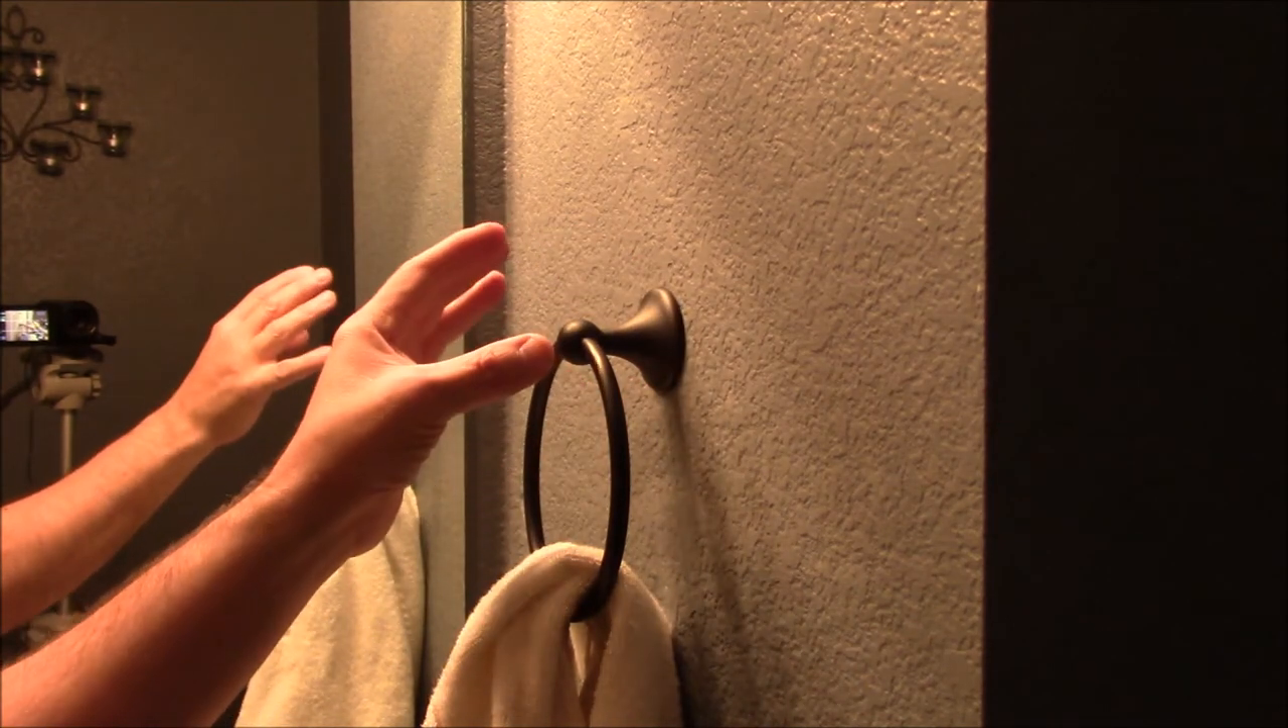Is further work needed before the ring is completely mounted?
No.